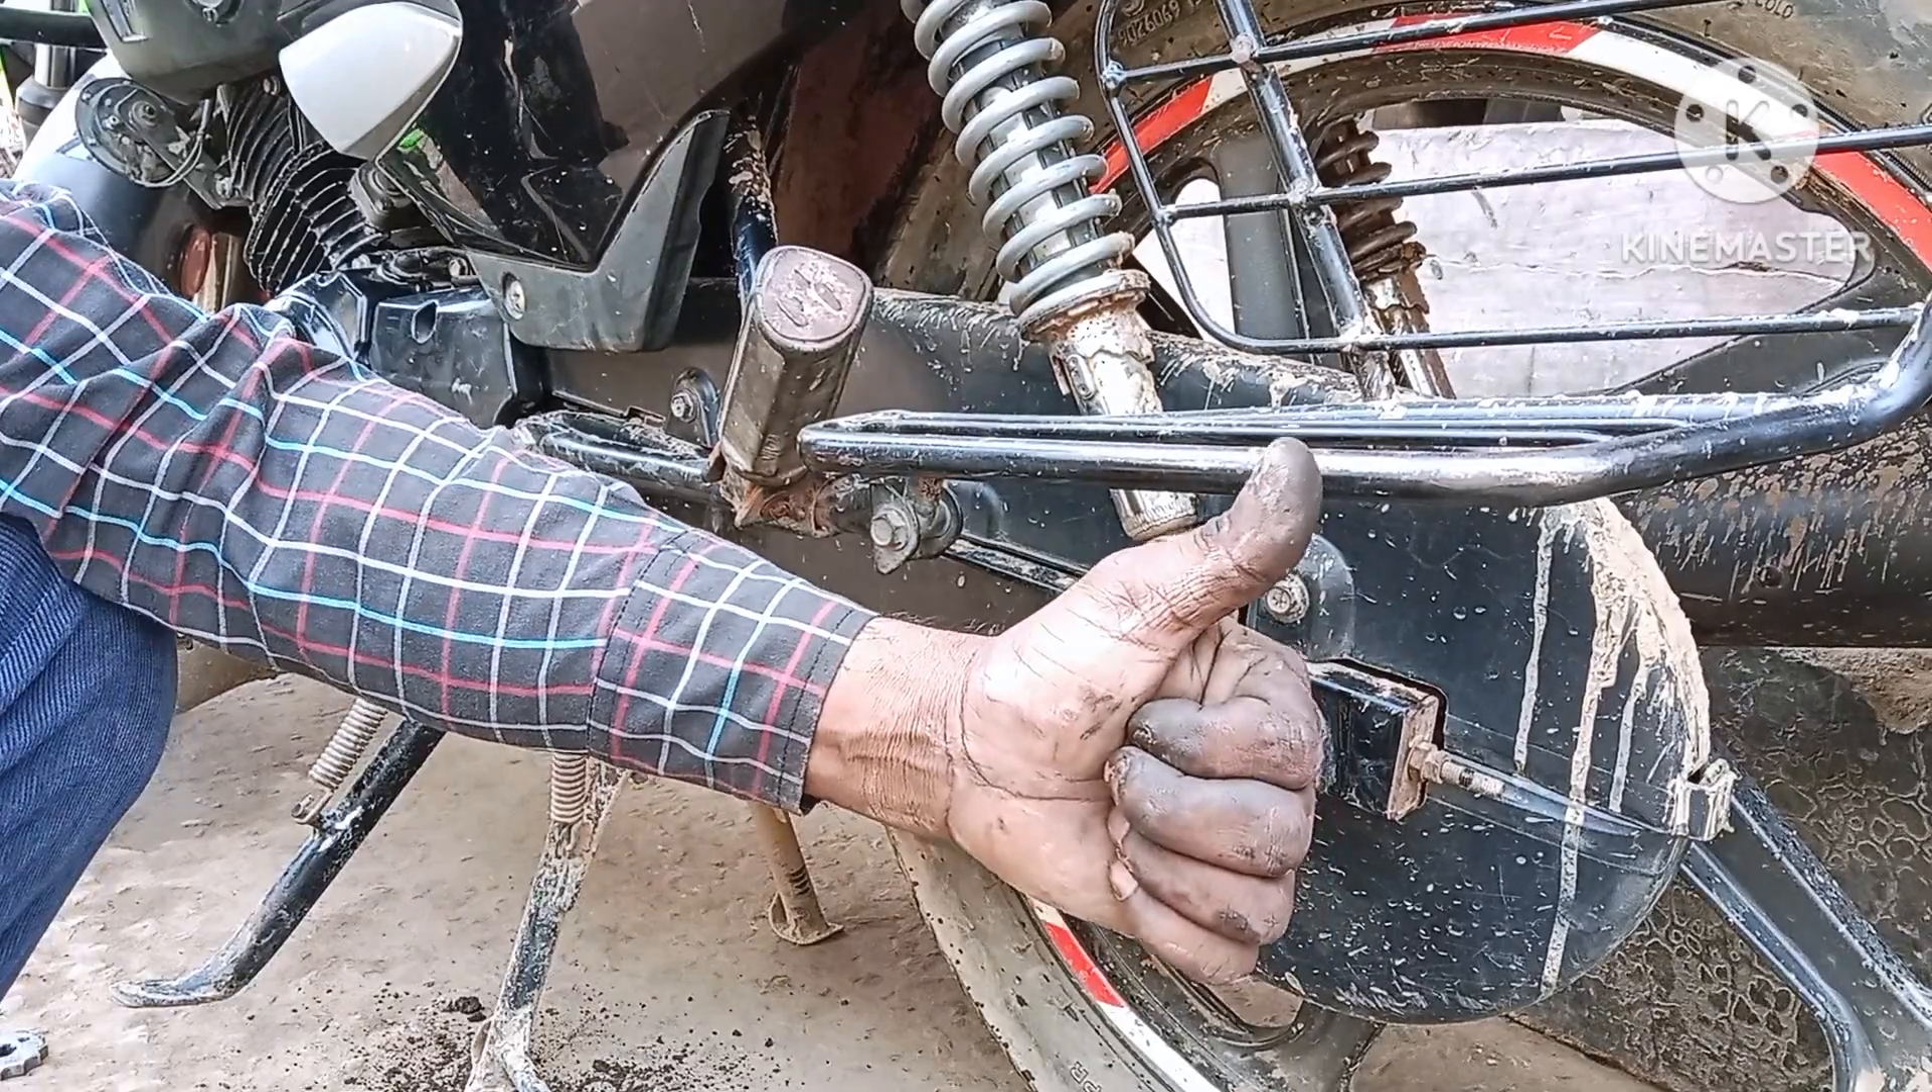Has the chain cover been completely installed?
Yes.